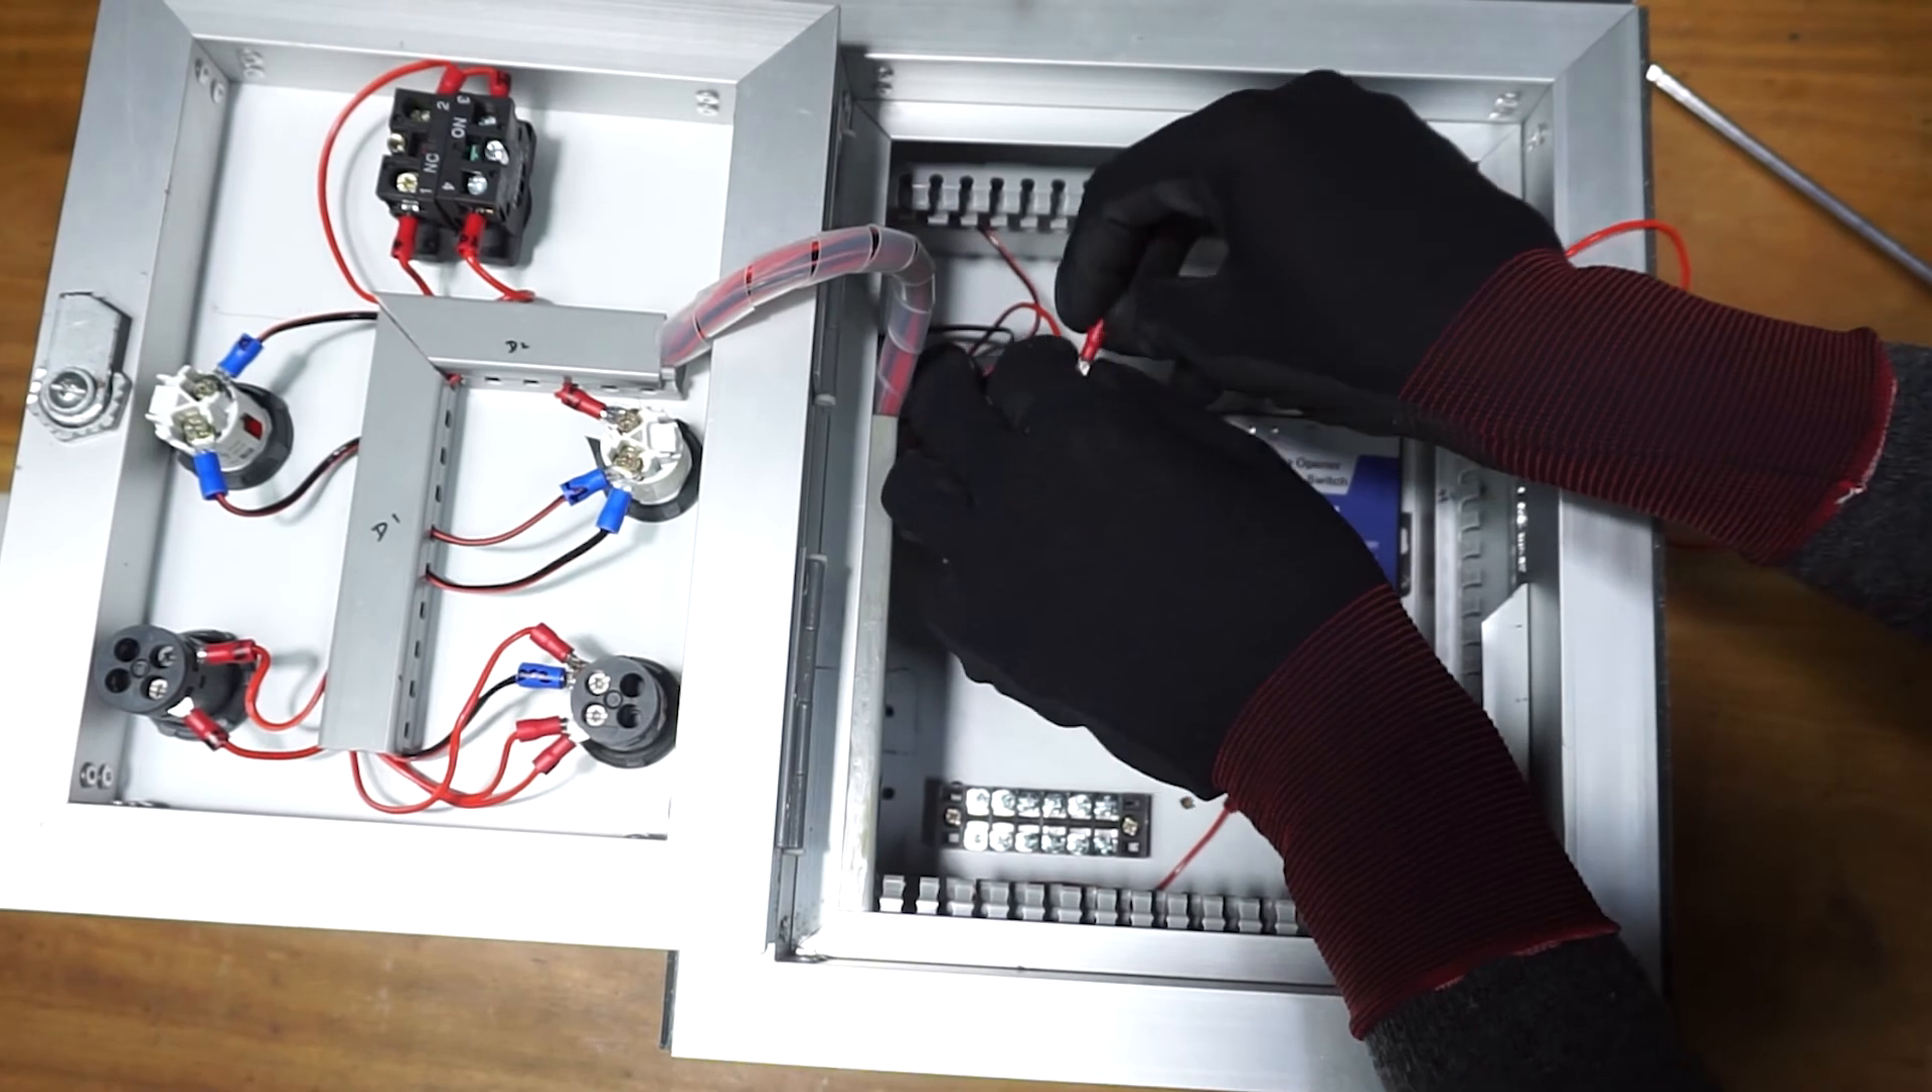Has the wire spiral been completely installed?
Yes.